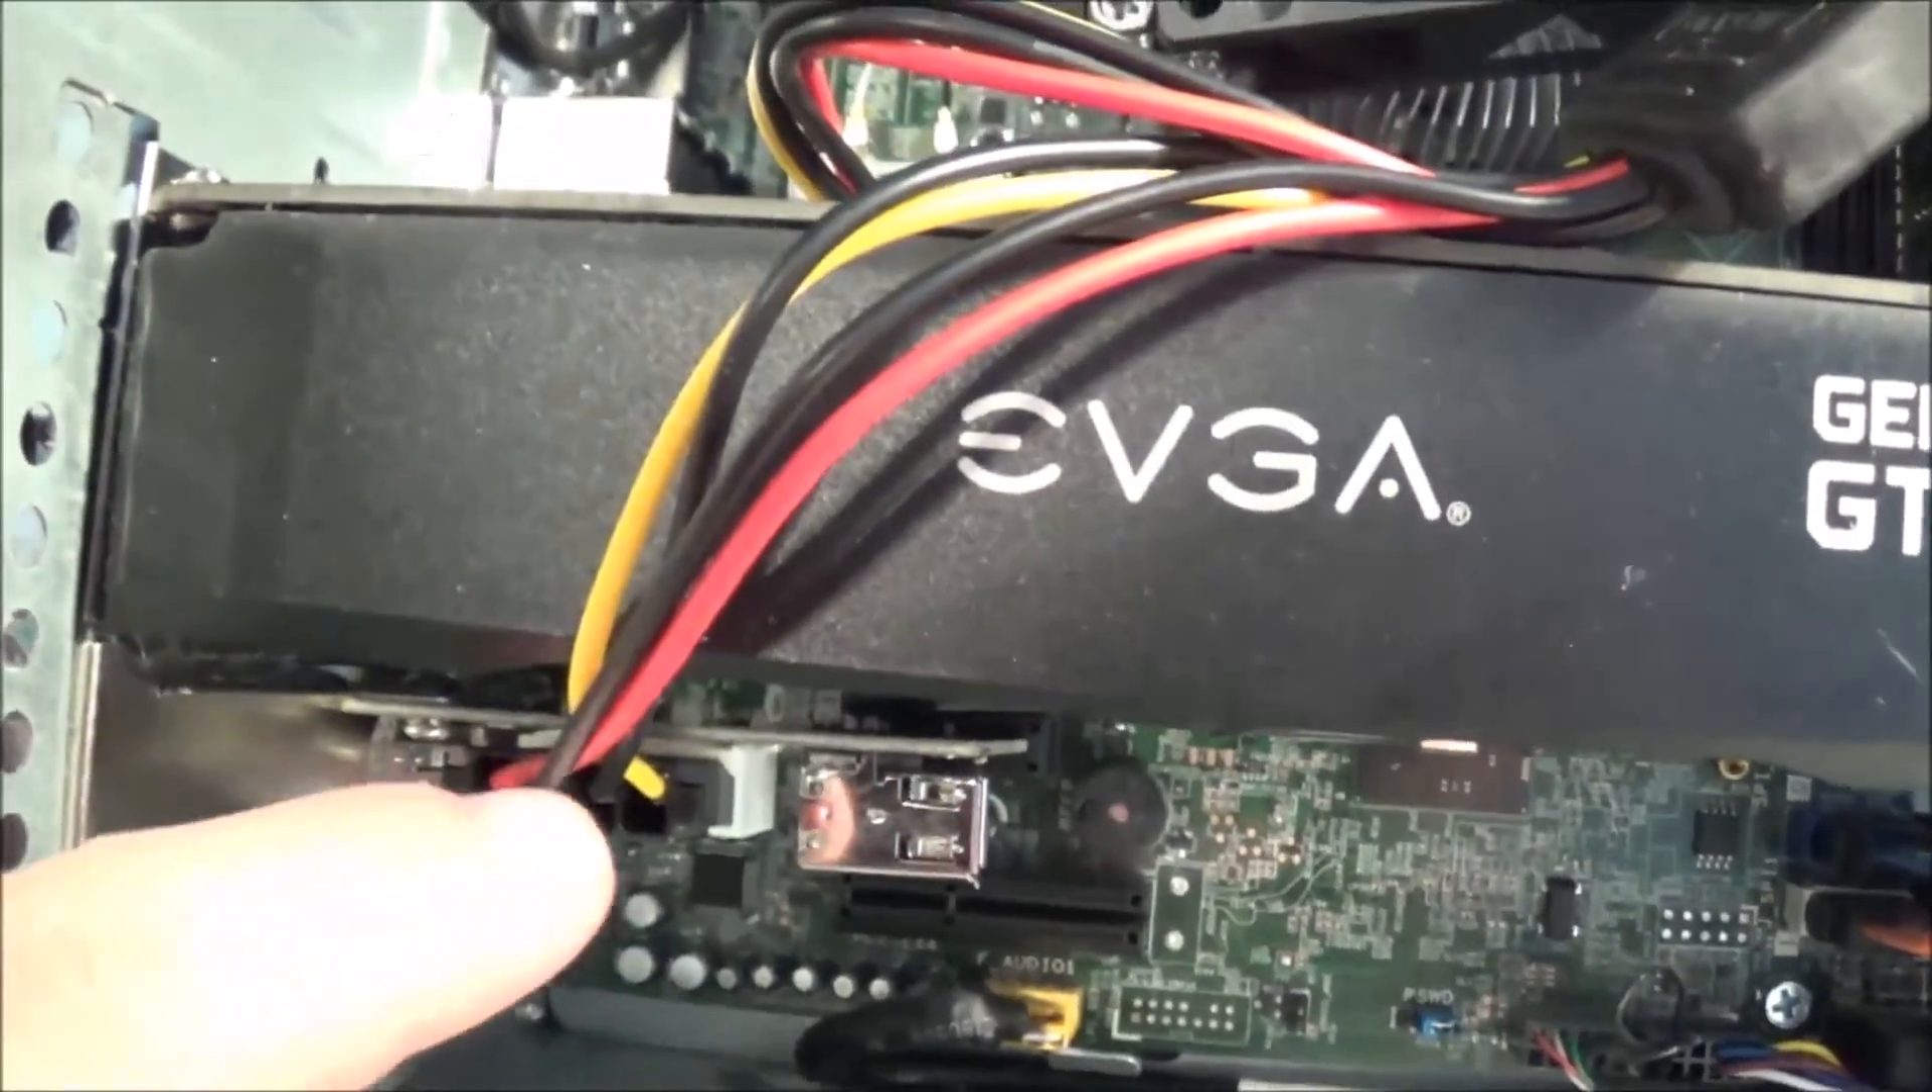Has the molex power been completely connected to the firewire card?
Yes.